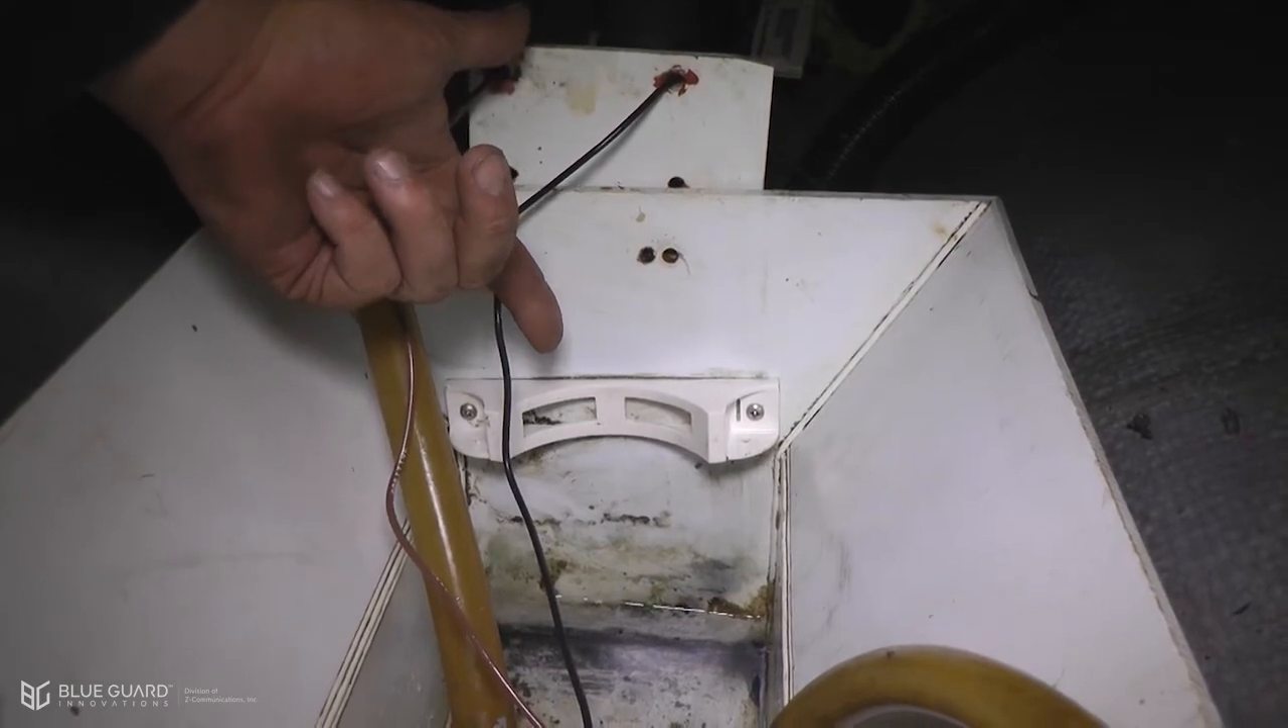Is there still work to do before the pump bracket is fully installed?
No.